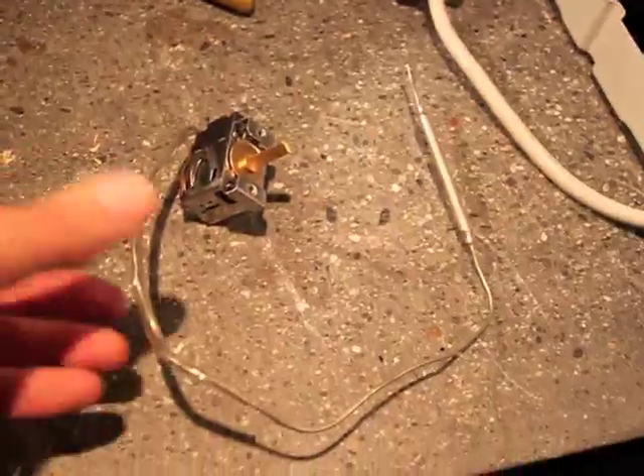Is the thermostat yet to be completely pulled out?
No.